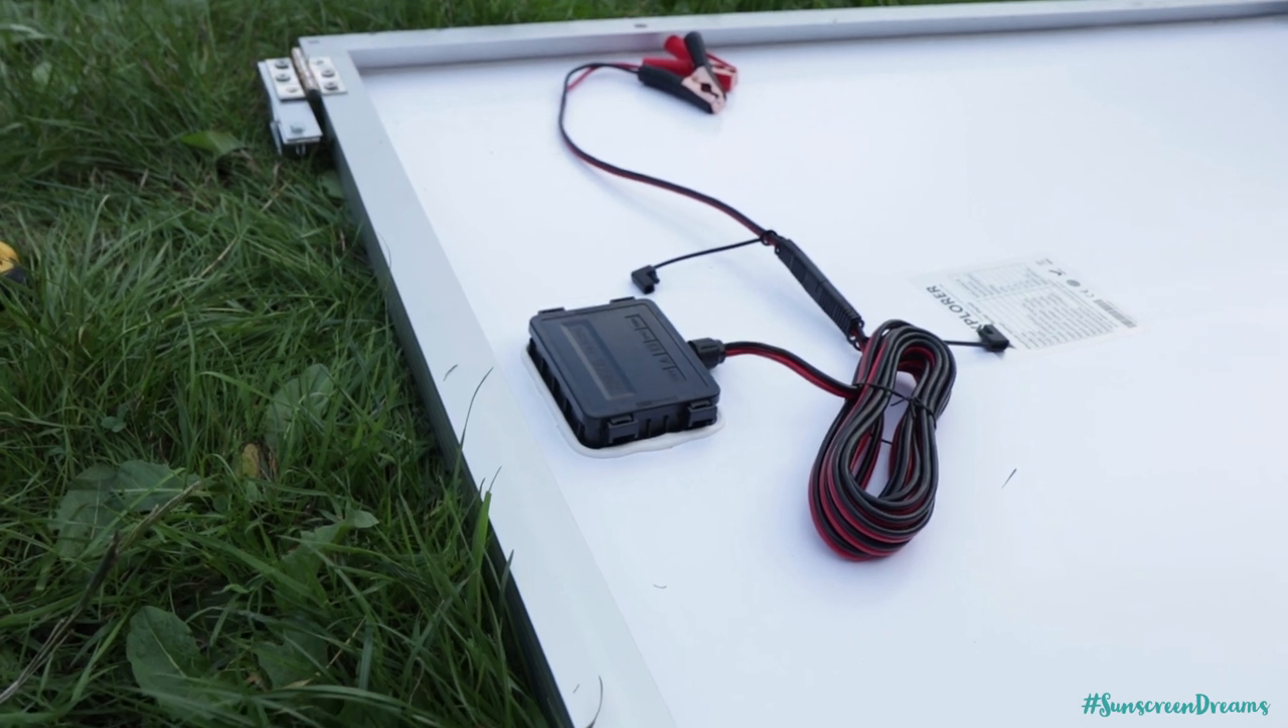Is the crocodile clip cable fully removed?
No.